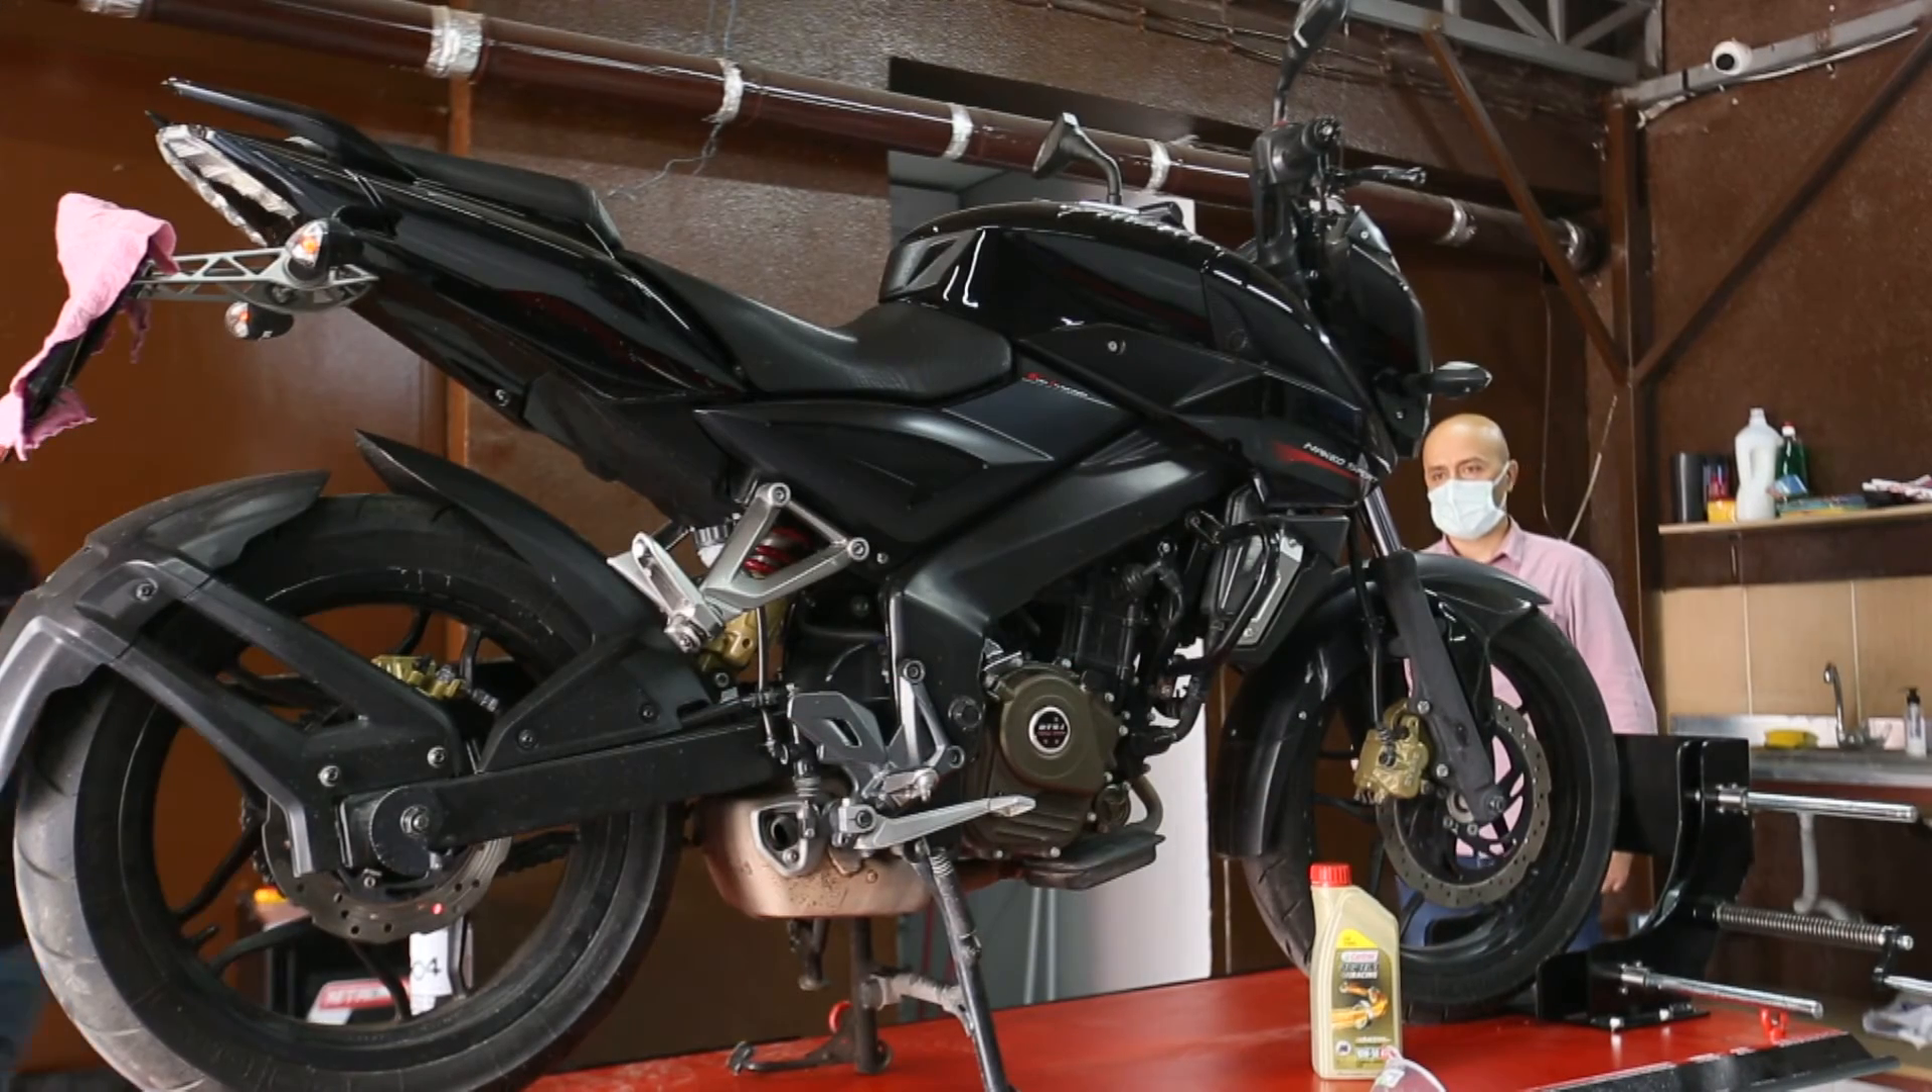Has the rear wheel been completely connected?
Yes.